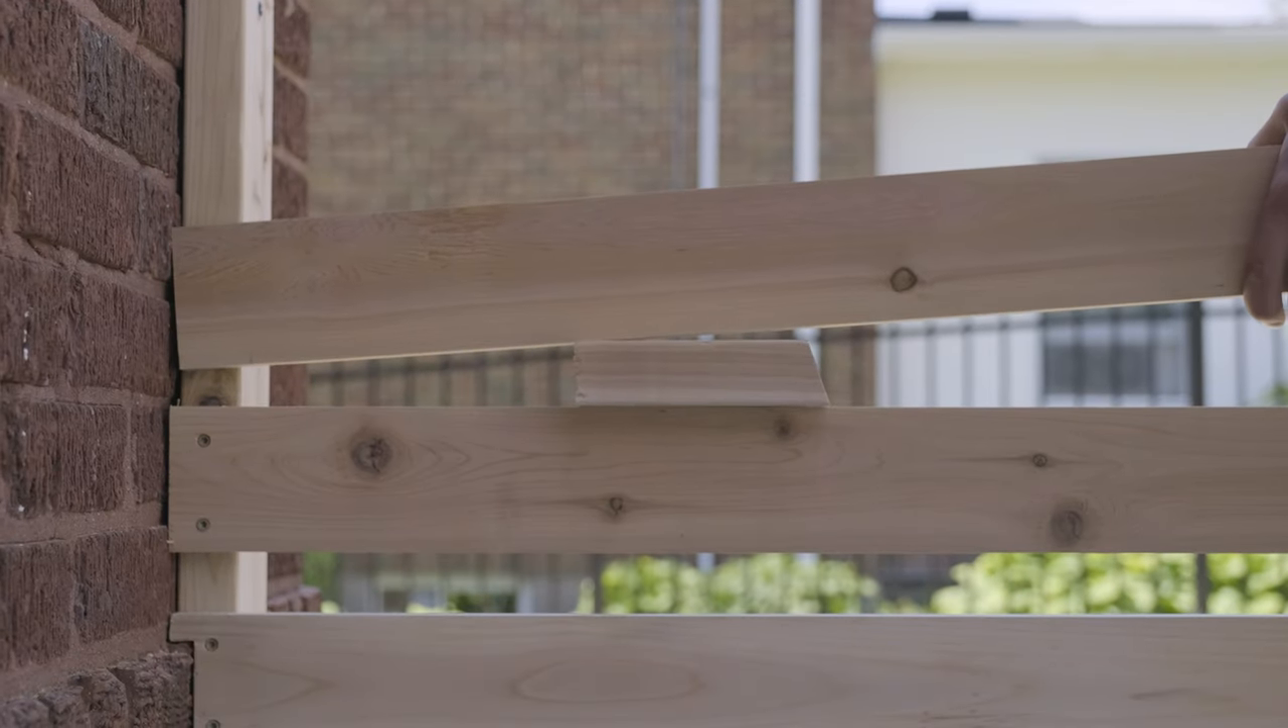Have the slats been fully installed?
No.